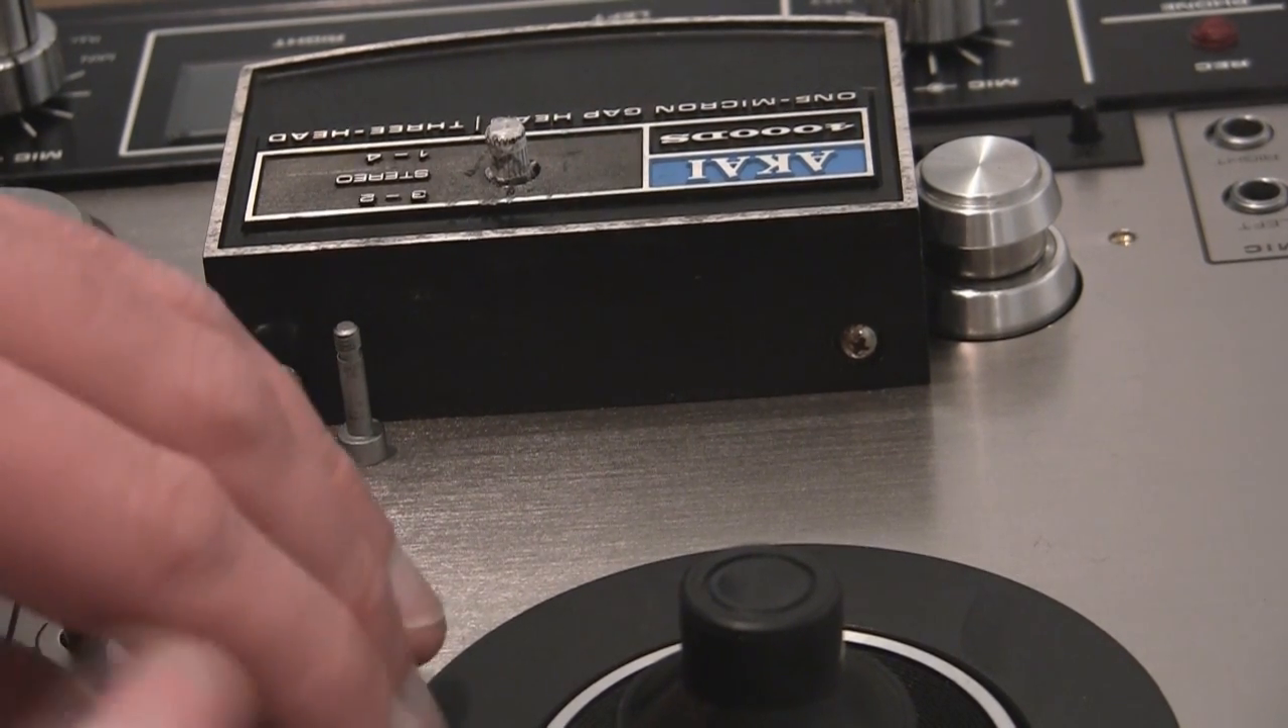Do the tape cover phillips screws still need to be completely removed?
Yes.